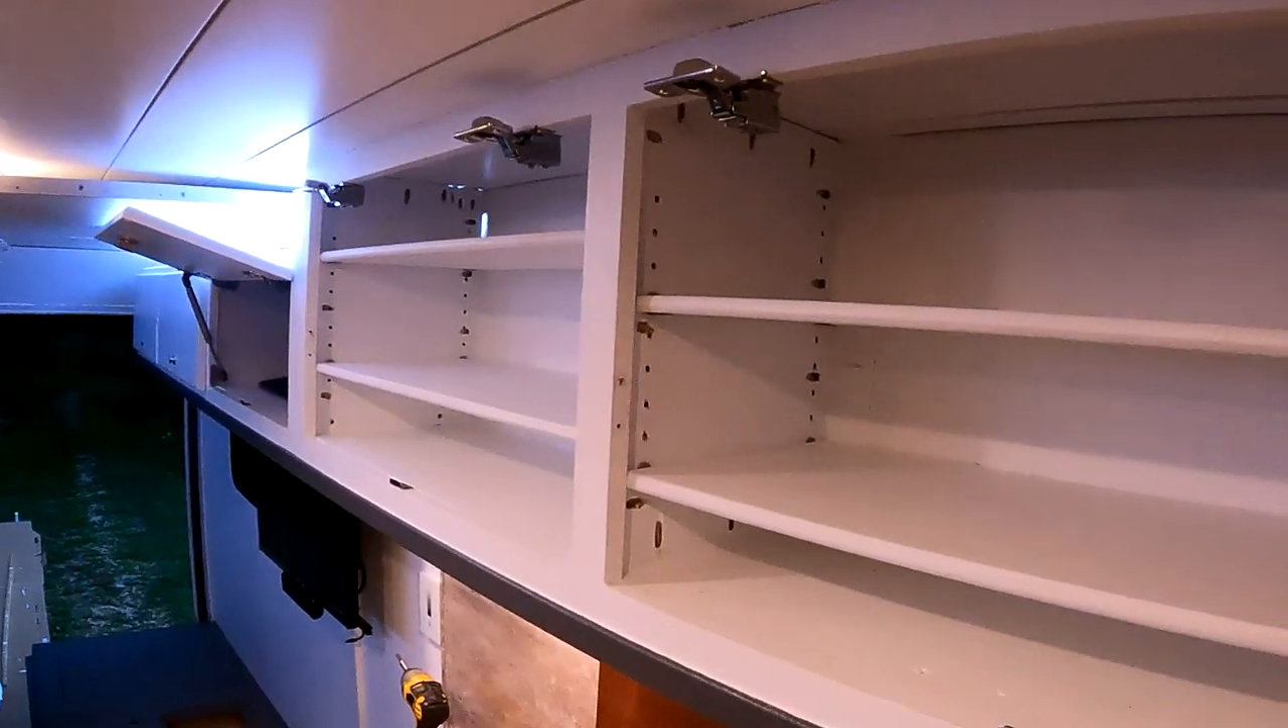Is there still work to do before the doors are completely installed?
Yes.